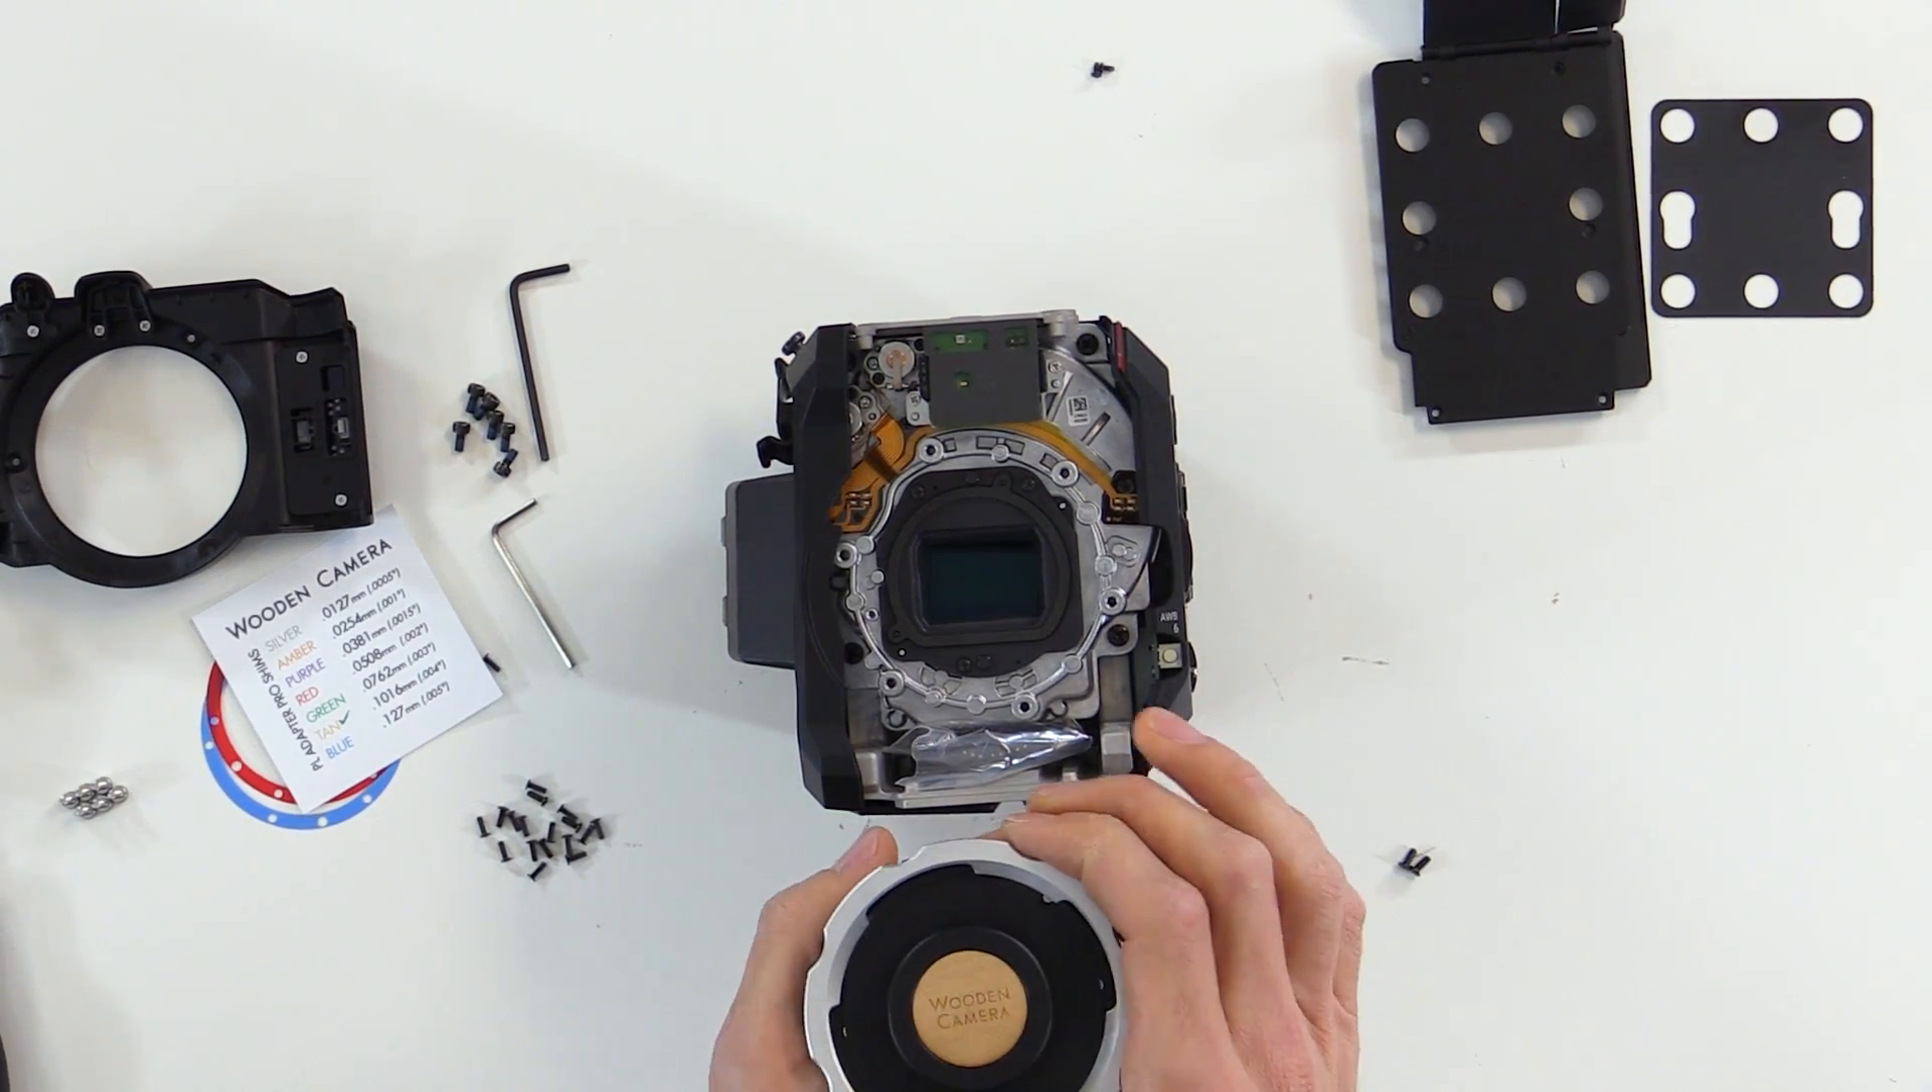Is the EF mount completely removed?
Yes.